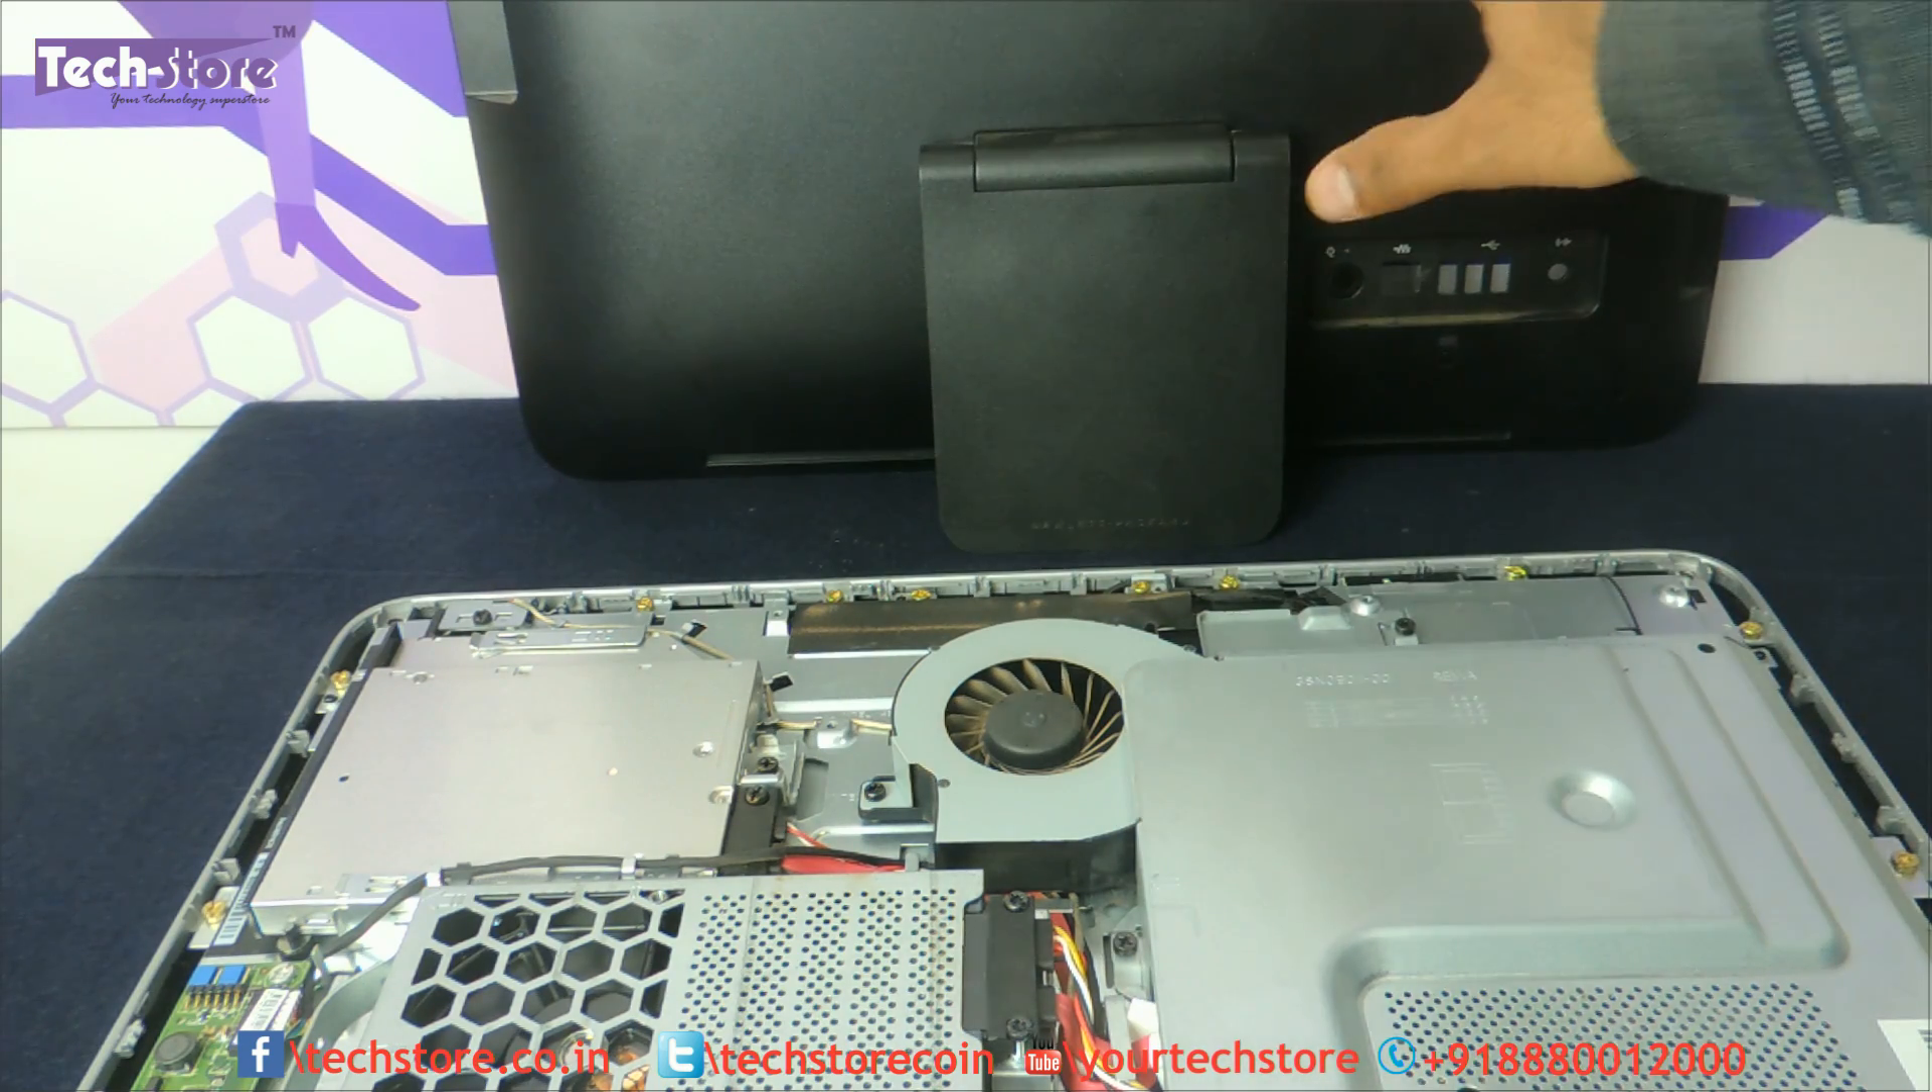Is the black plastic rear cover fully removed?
Yes.